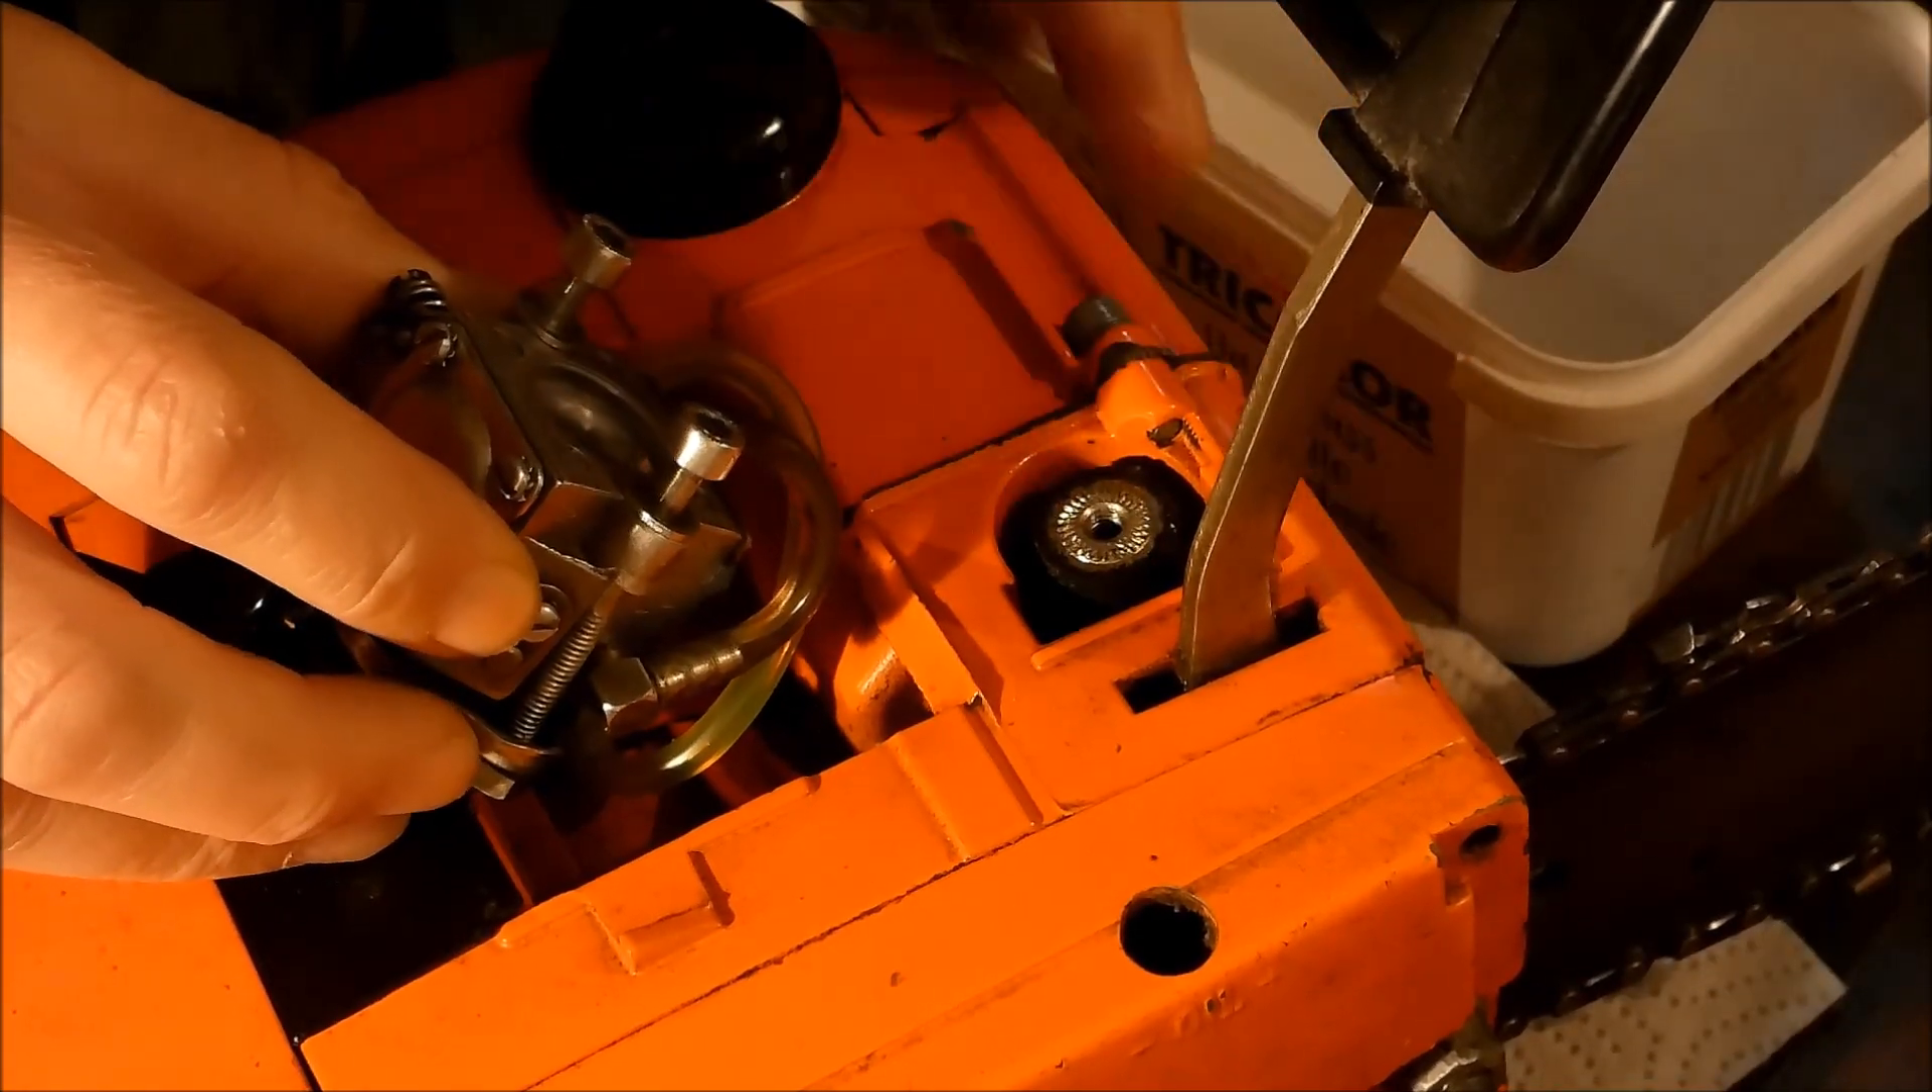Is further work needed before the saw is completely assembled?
Yes.